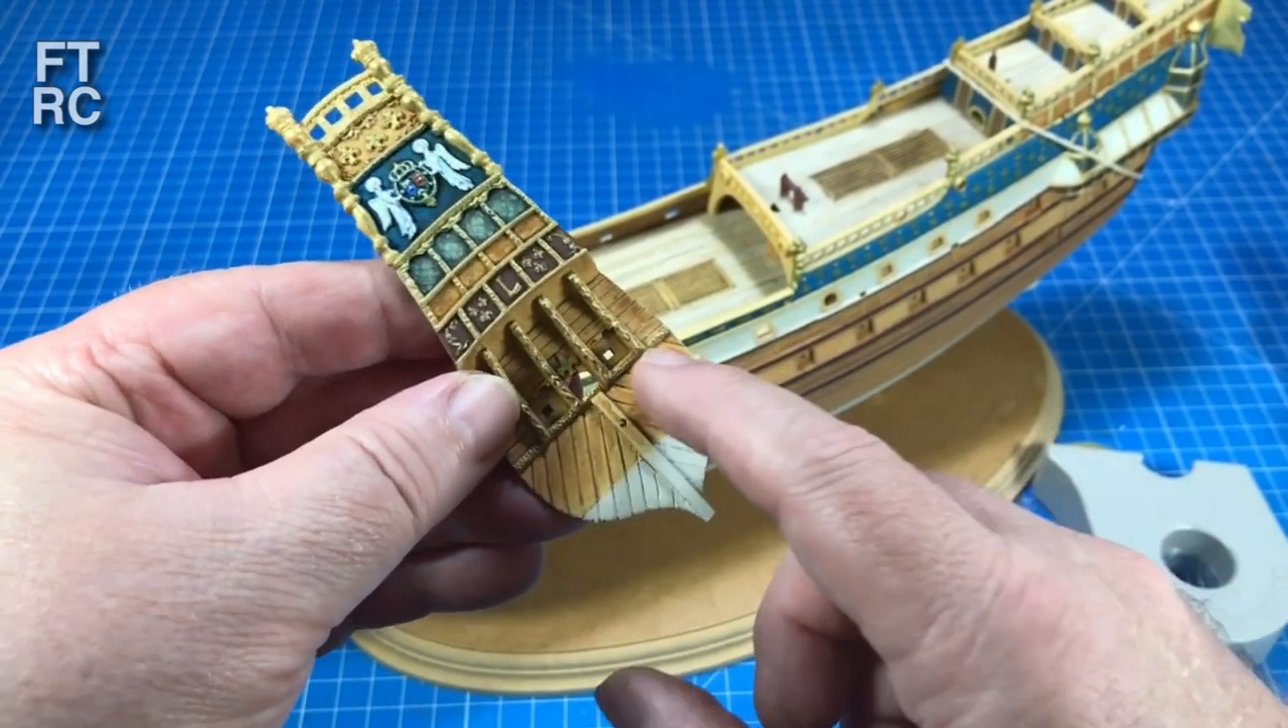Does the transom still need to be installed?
Yes.